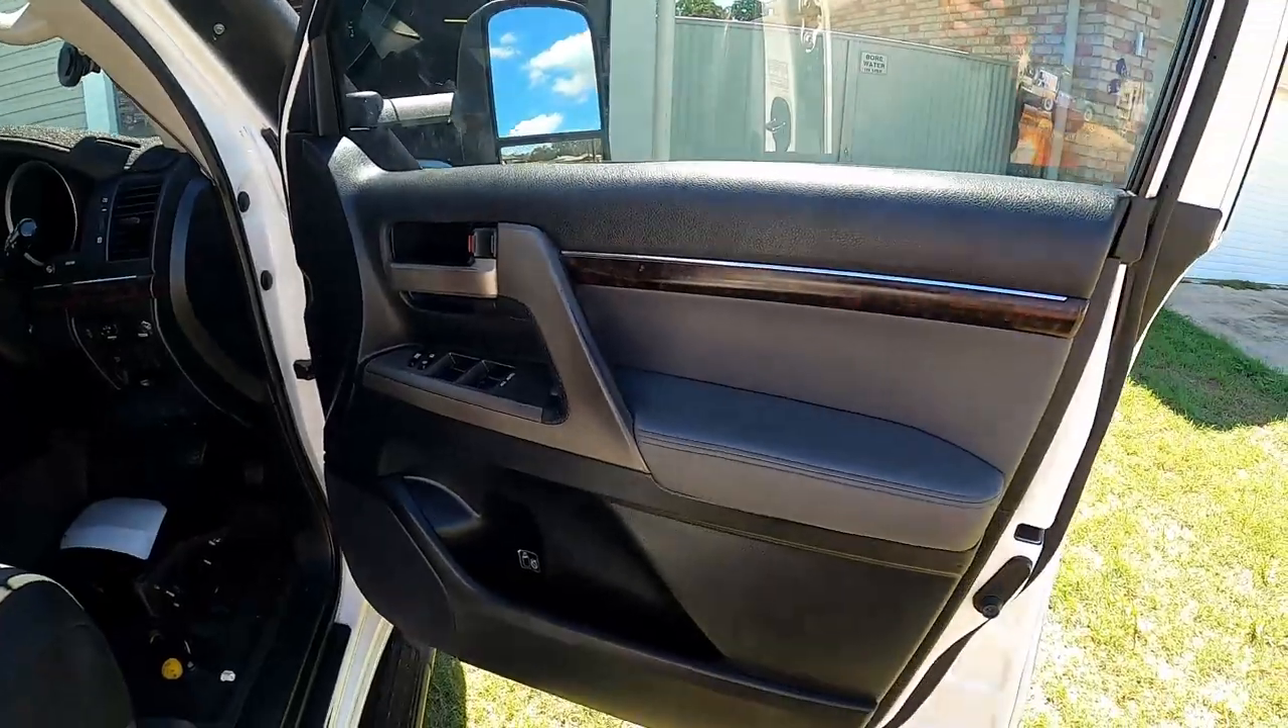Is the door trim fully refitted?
Yes.